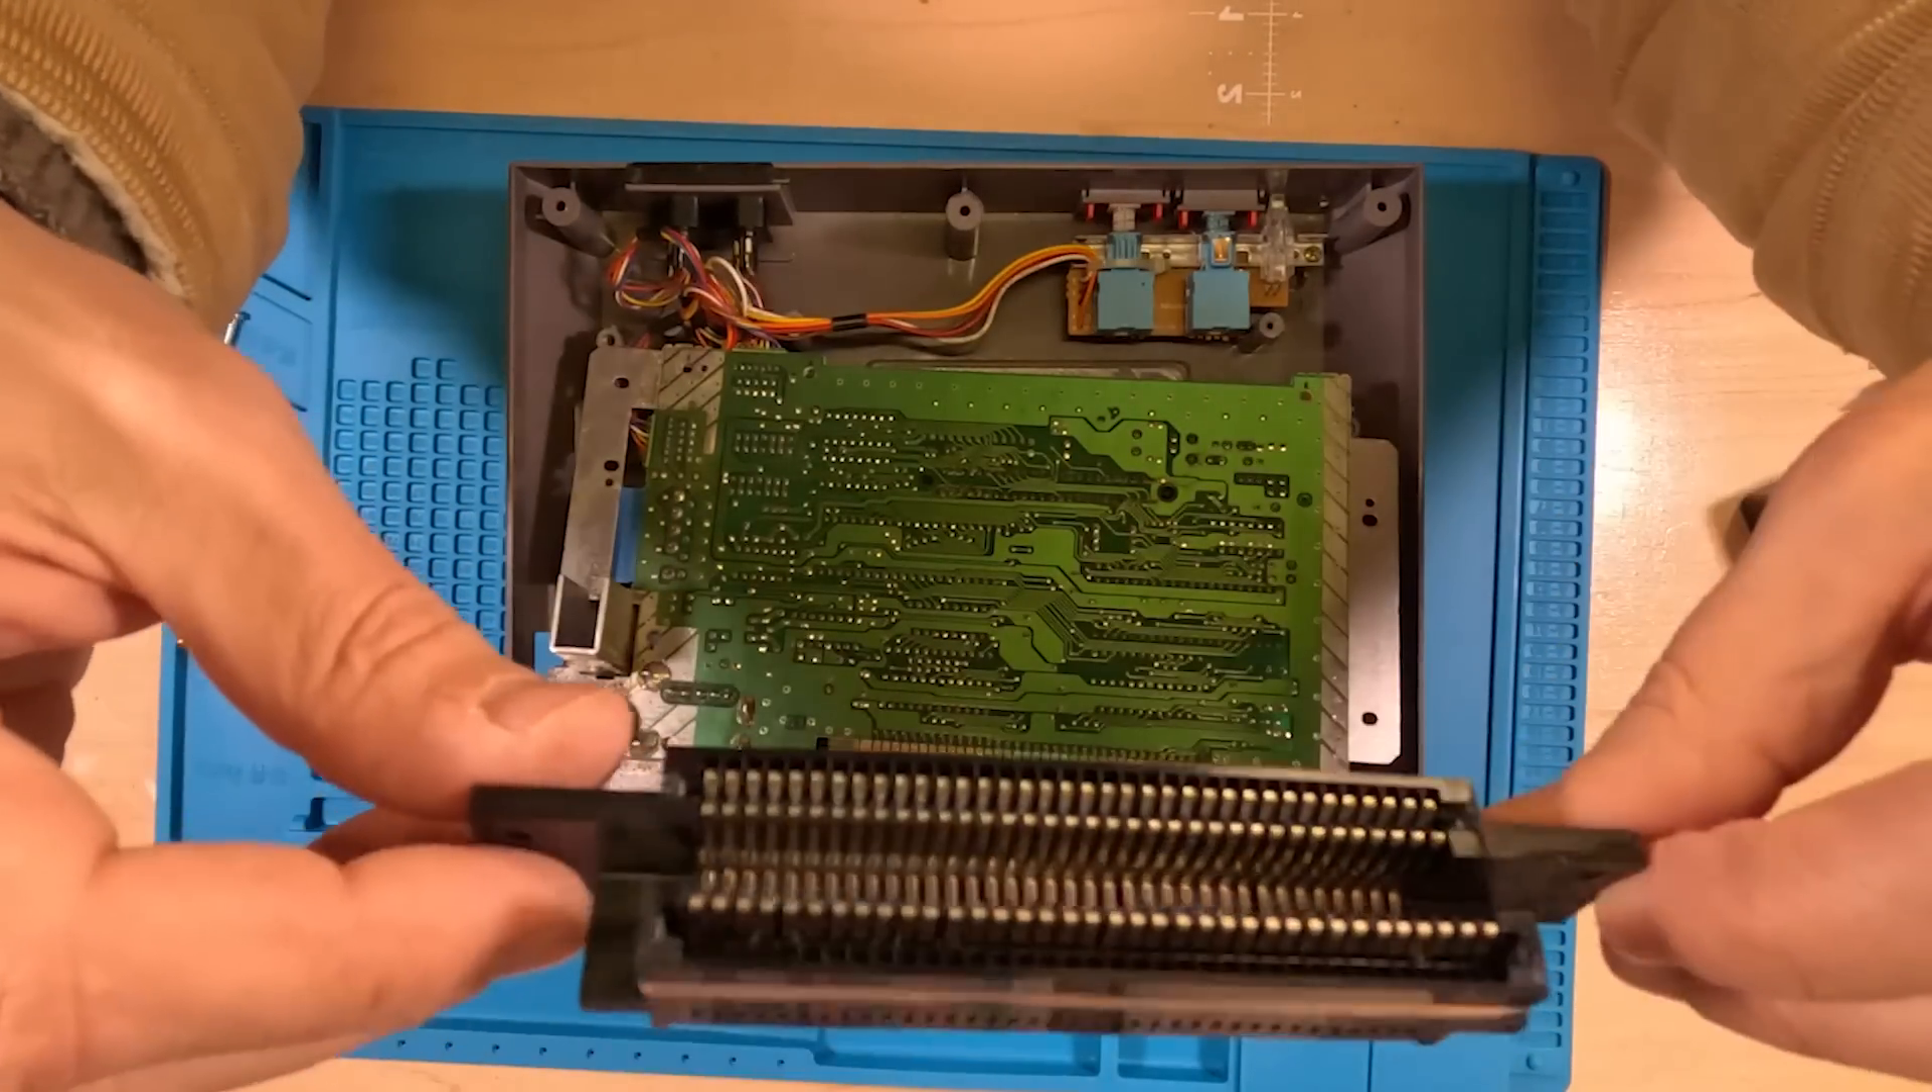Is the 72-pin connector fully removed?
Yes.